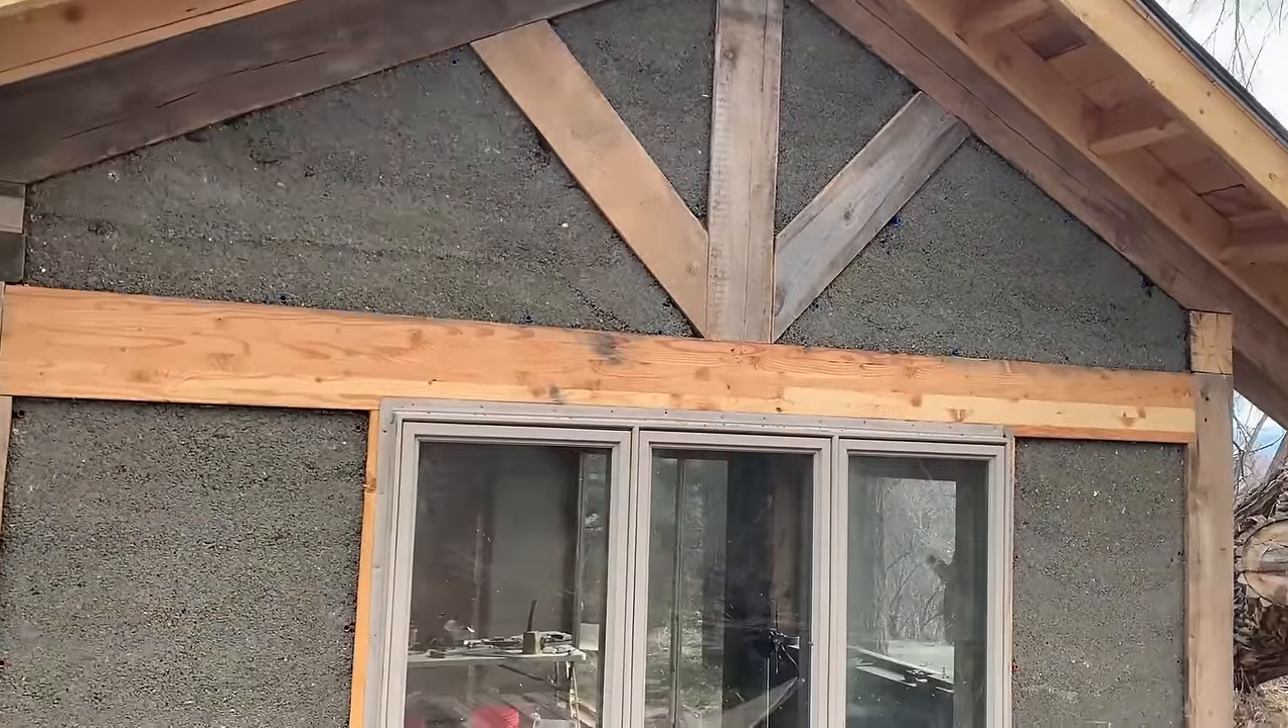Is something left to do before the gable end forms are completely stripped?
No.